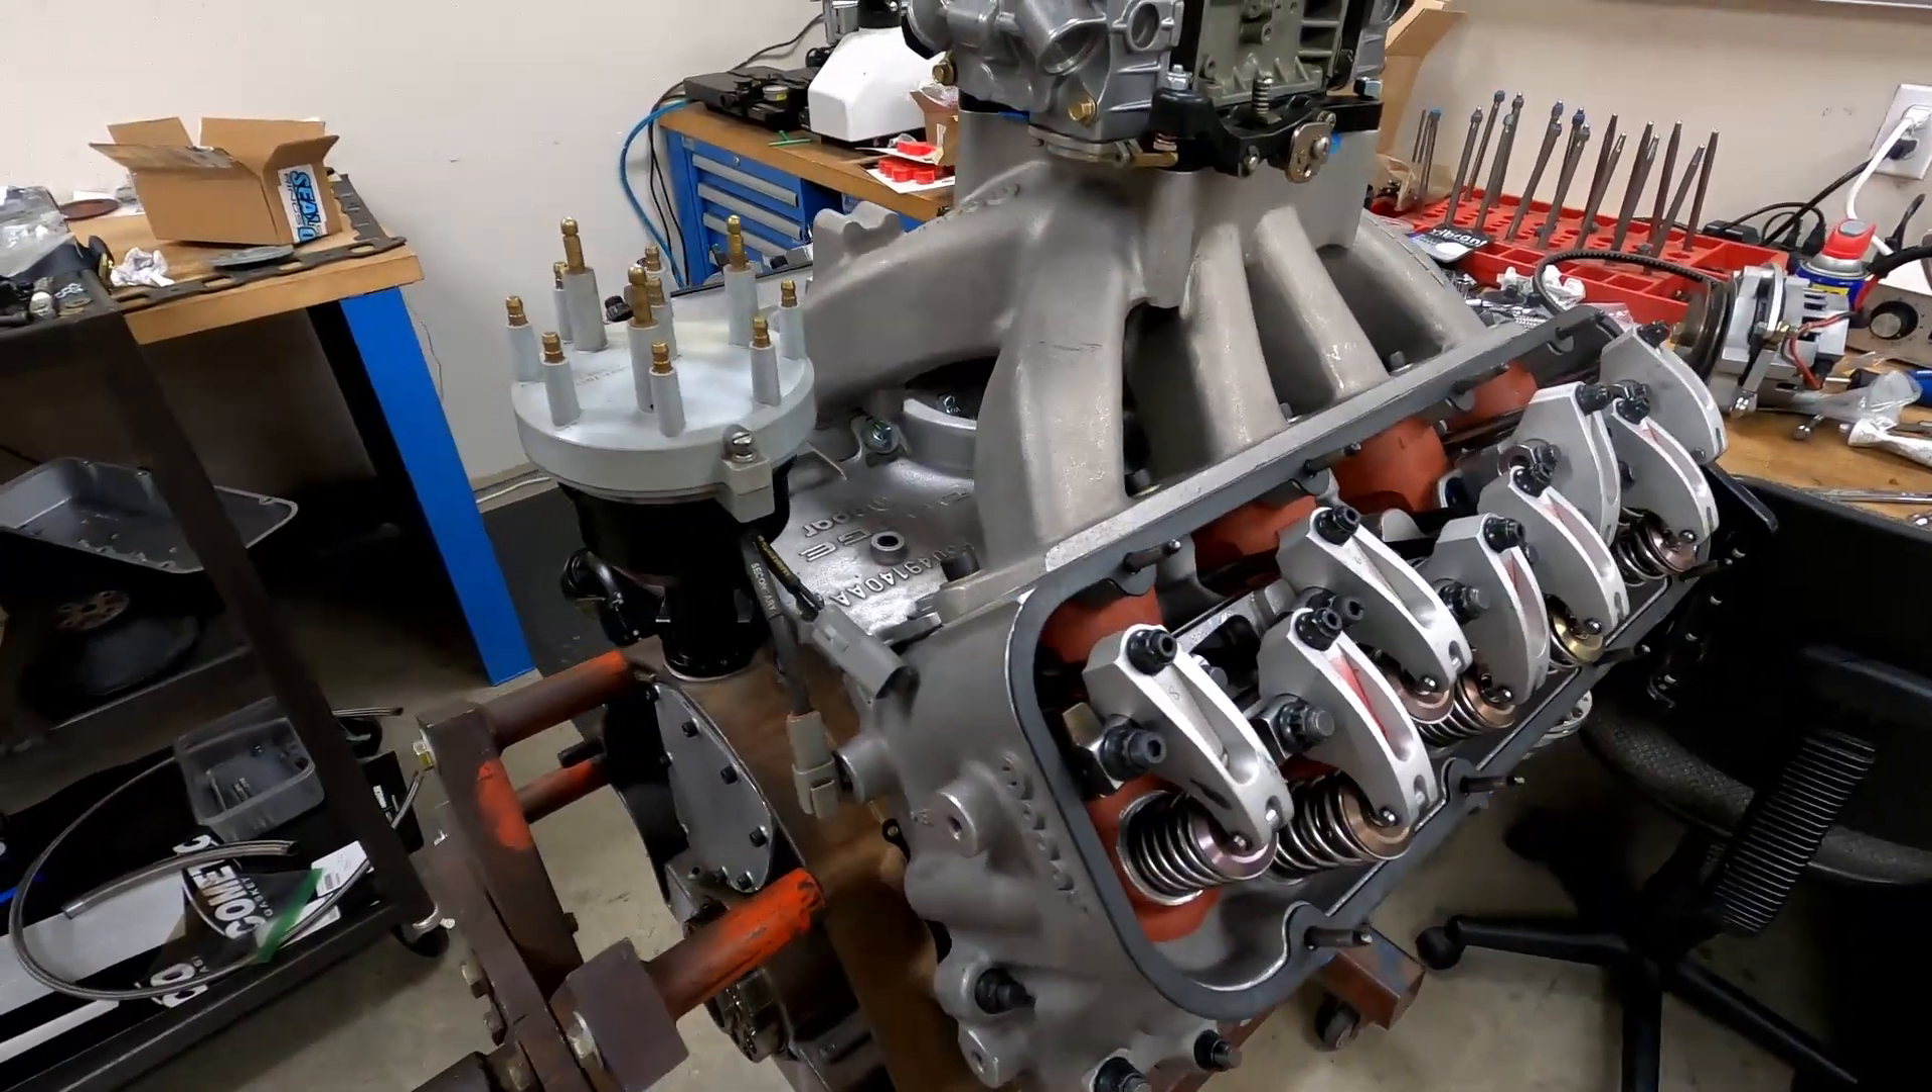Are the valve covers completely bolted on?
No.